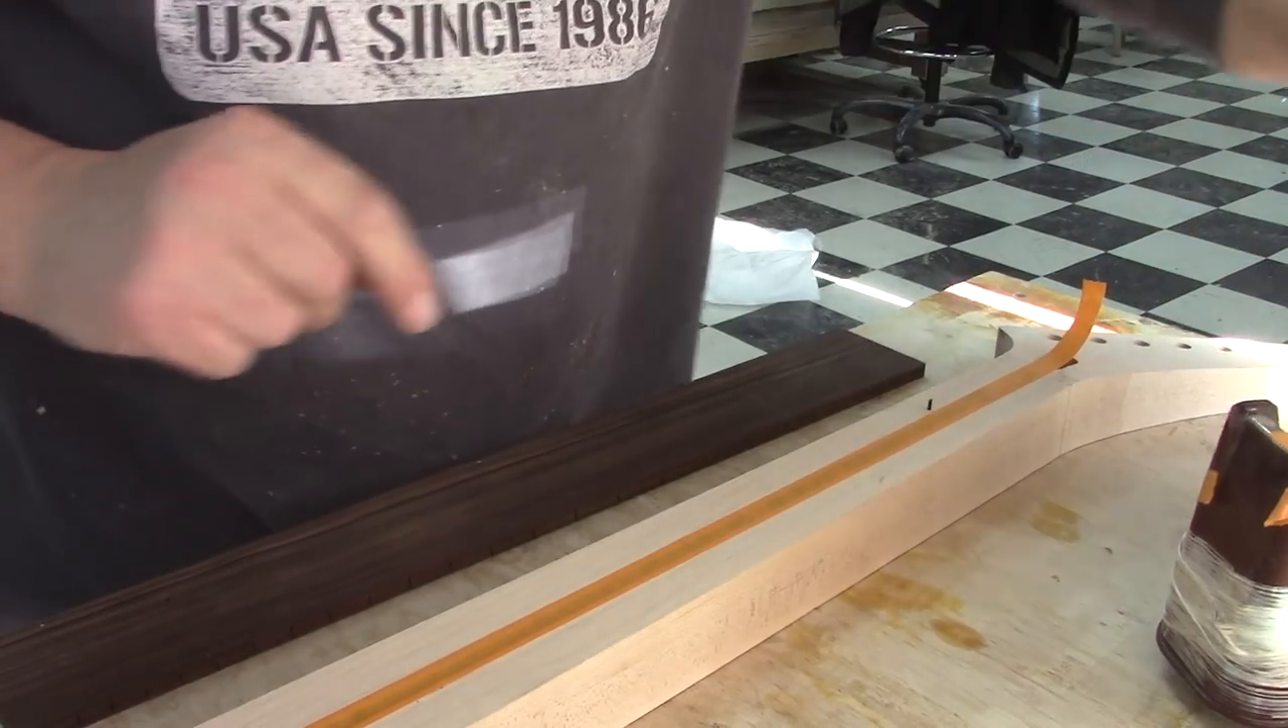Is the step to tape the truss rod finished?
Yes.